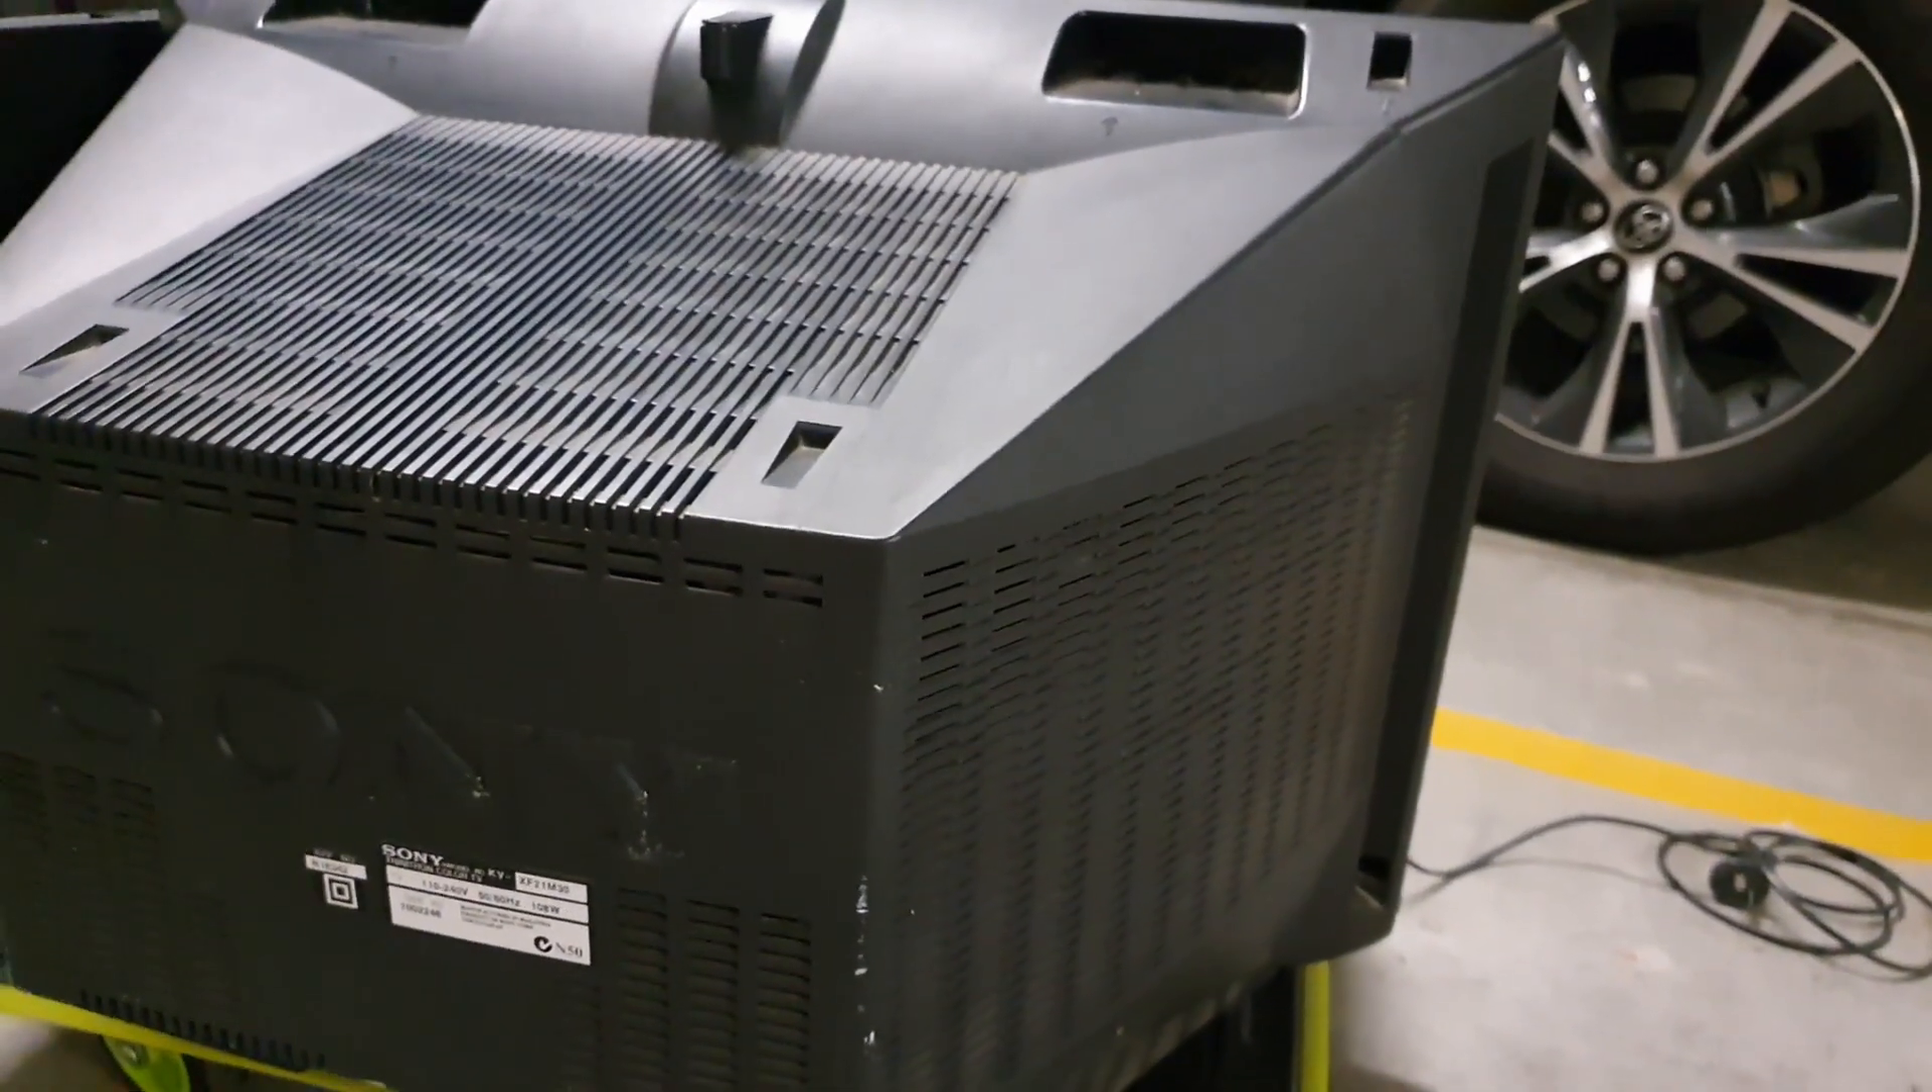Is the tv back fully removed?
No.